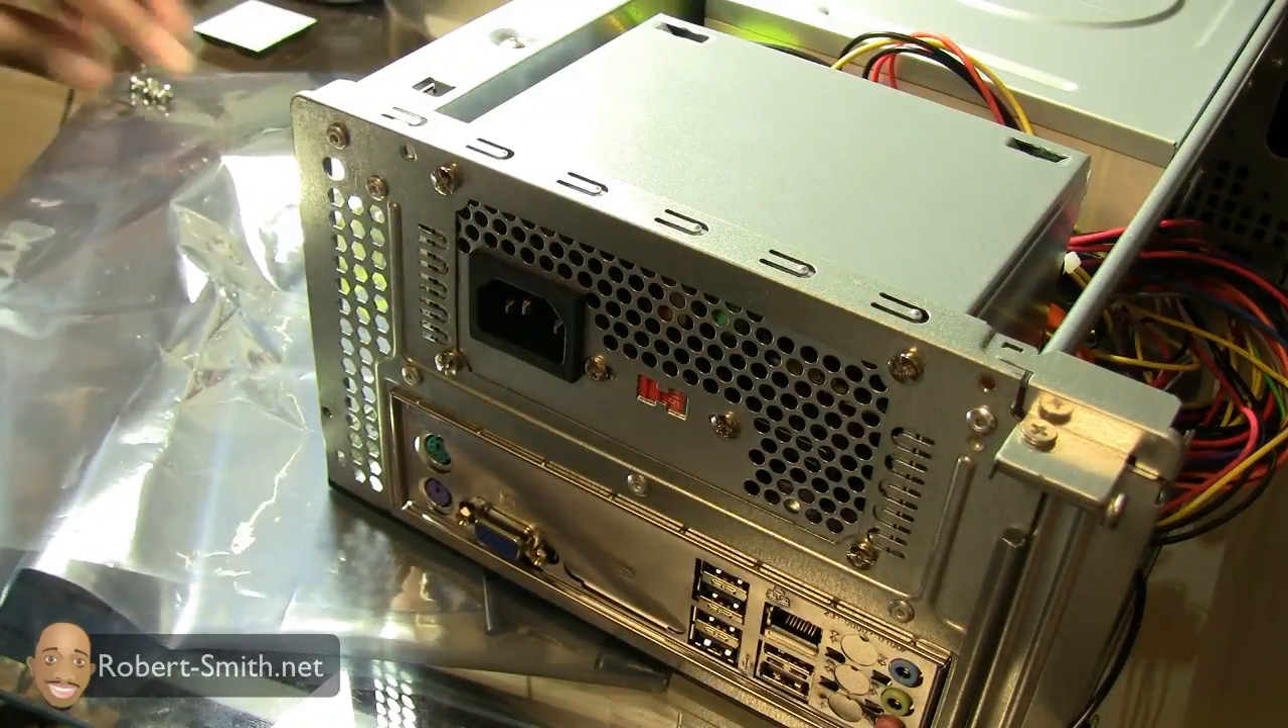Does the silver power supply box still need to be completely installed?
No.